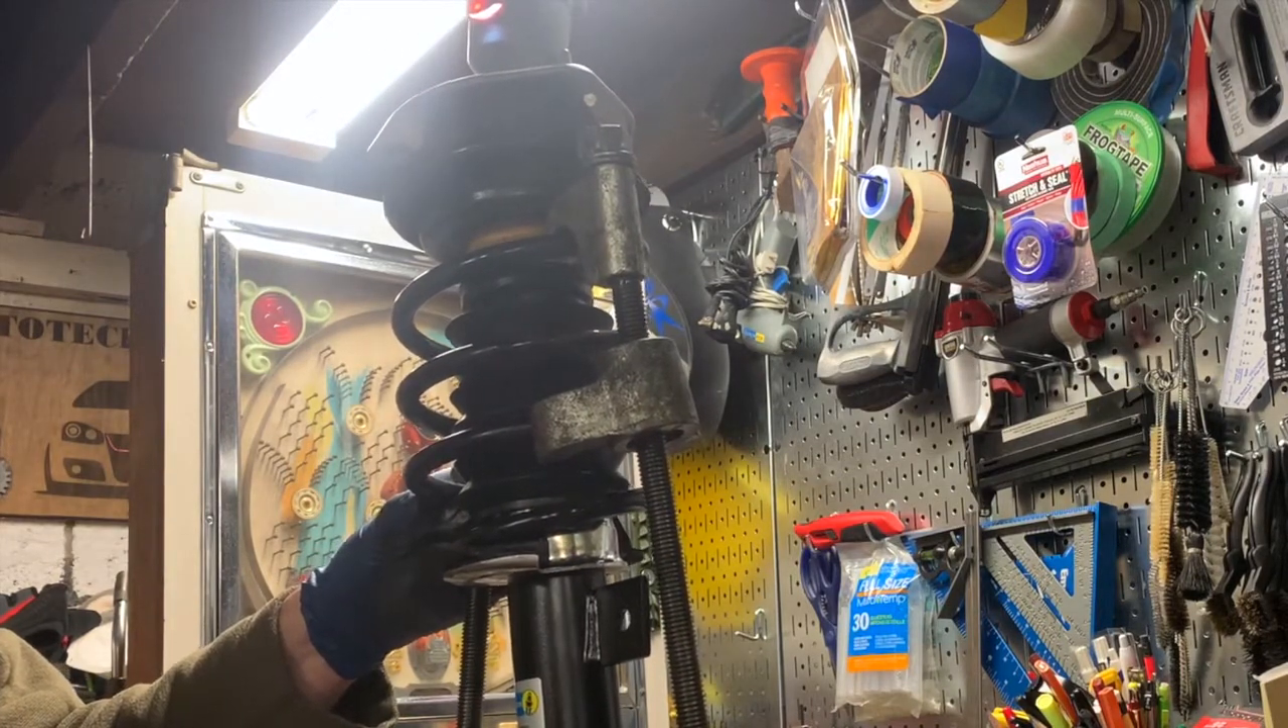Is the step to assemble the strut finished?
No.